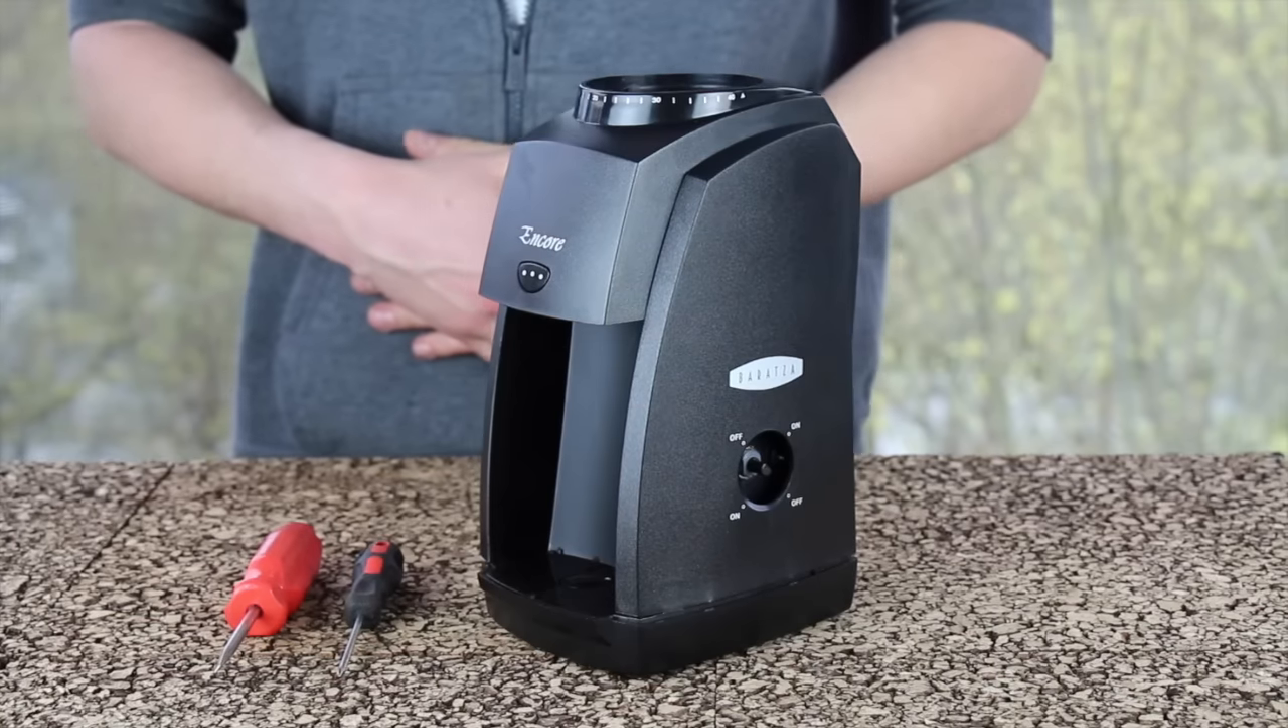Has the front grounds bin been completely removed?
Yes.